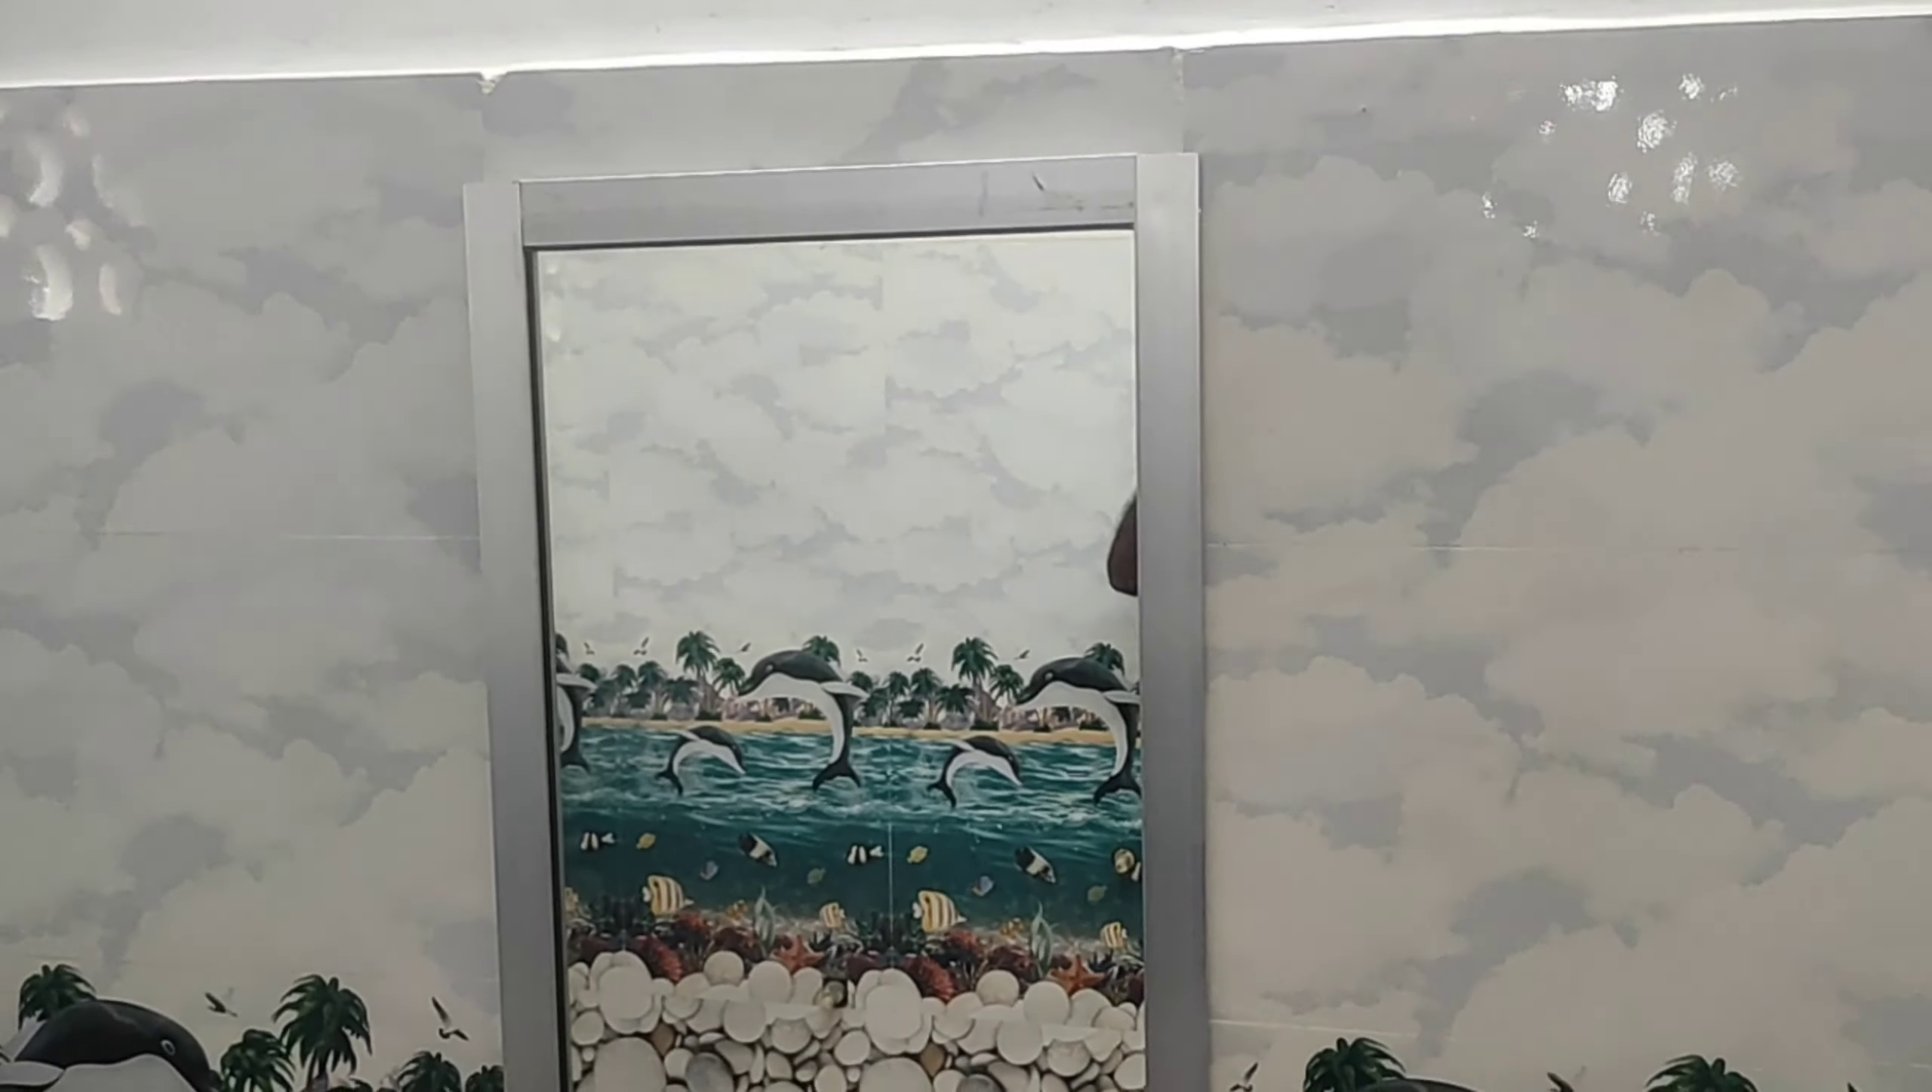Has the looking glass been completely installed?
Yes.